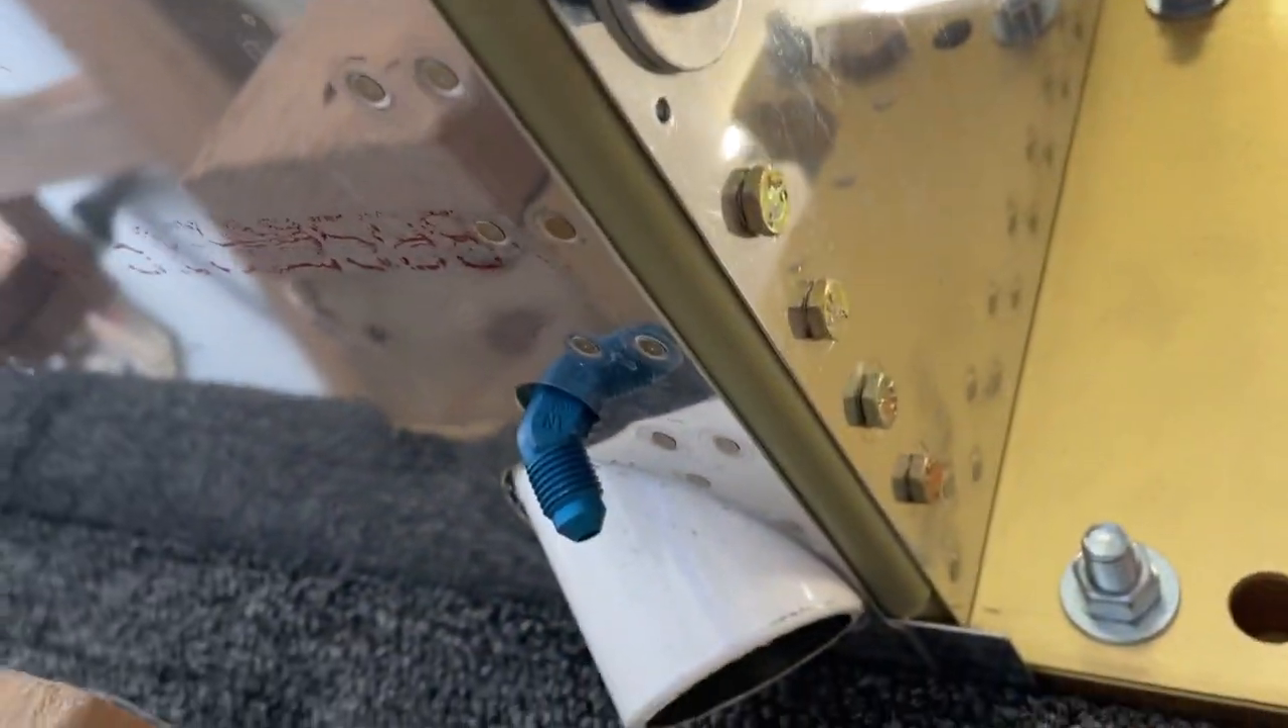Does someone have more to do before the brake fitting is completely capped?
Yes.